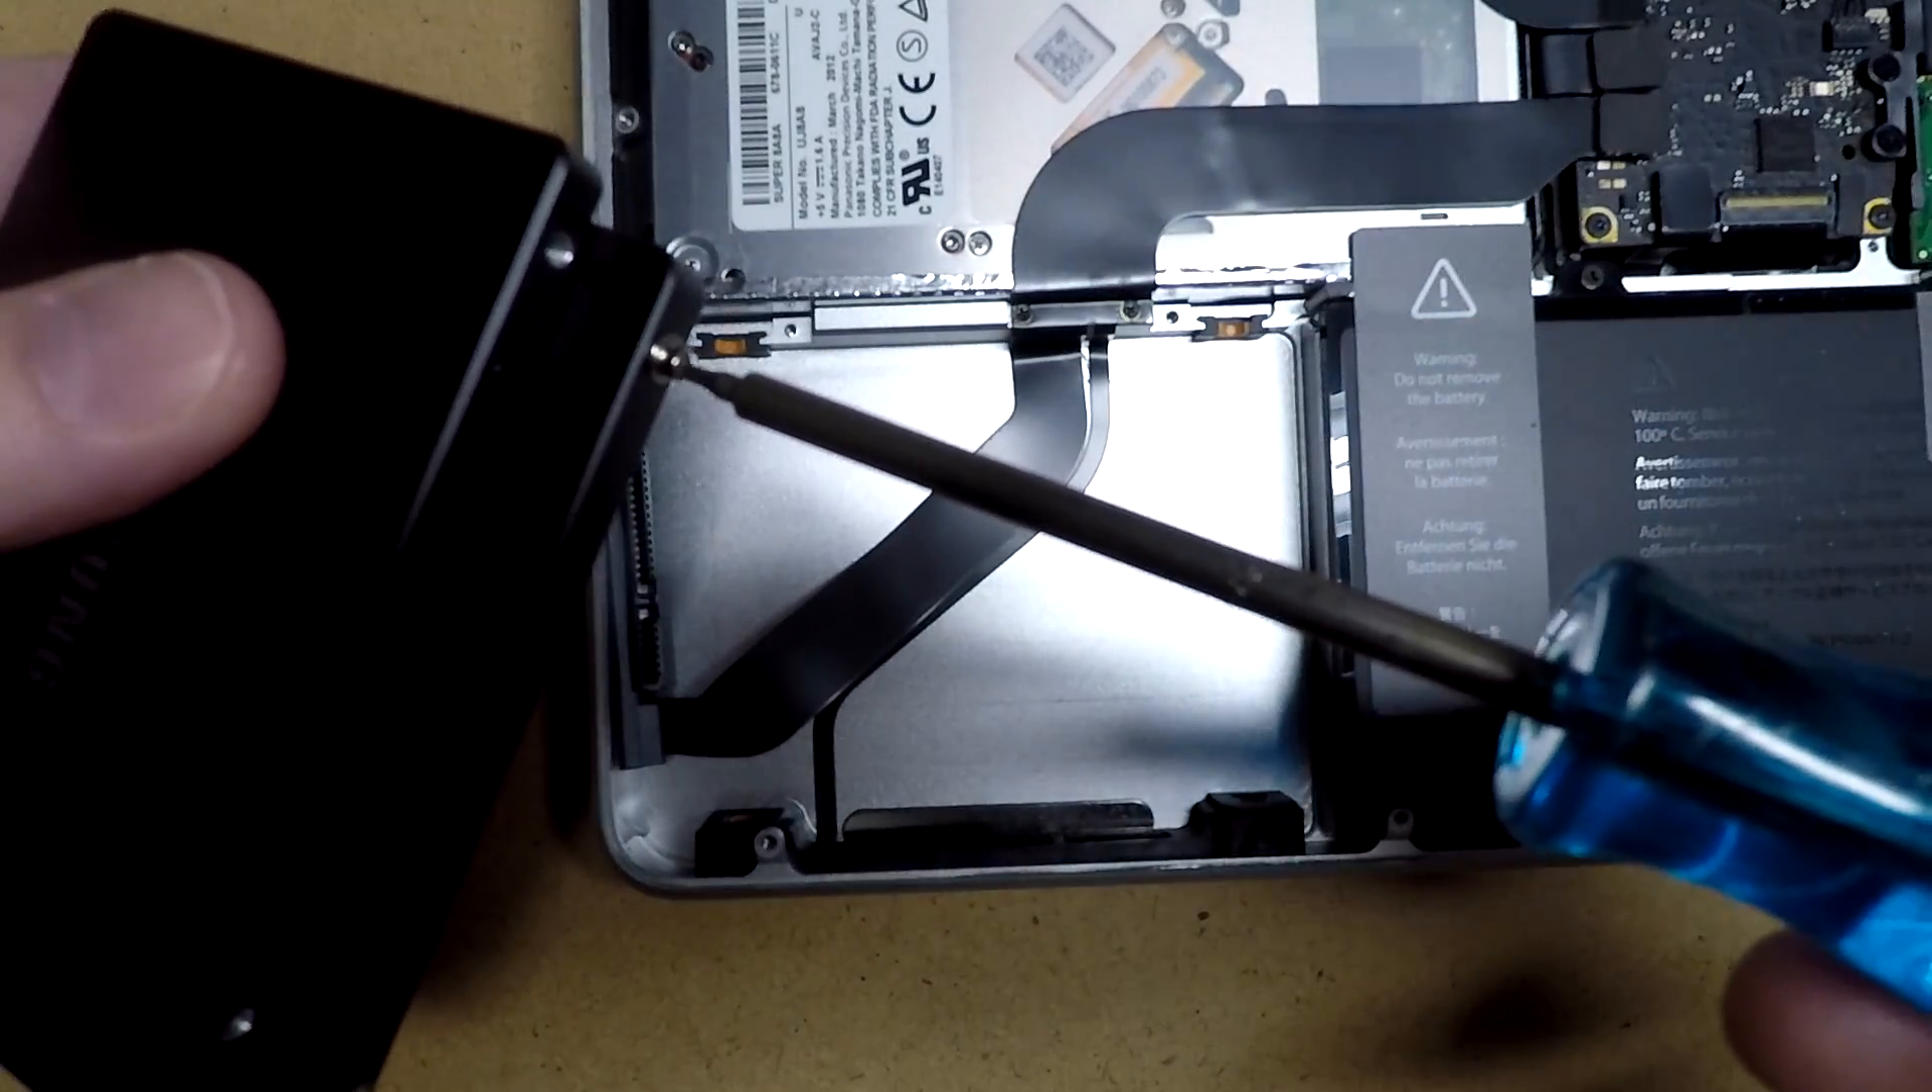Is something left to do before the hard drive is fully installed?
Yes.